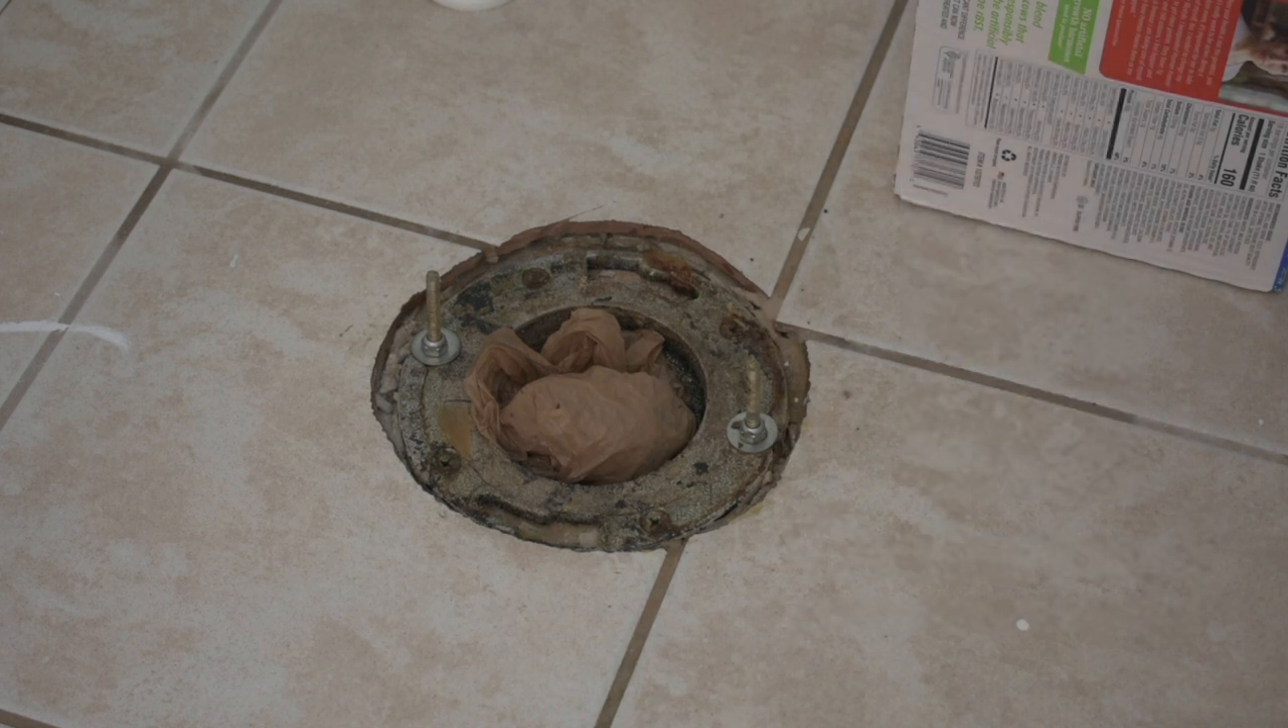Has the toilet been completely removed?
Yes.